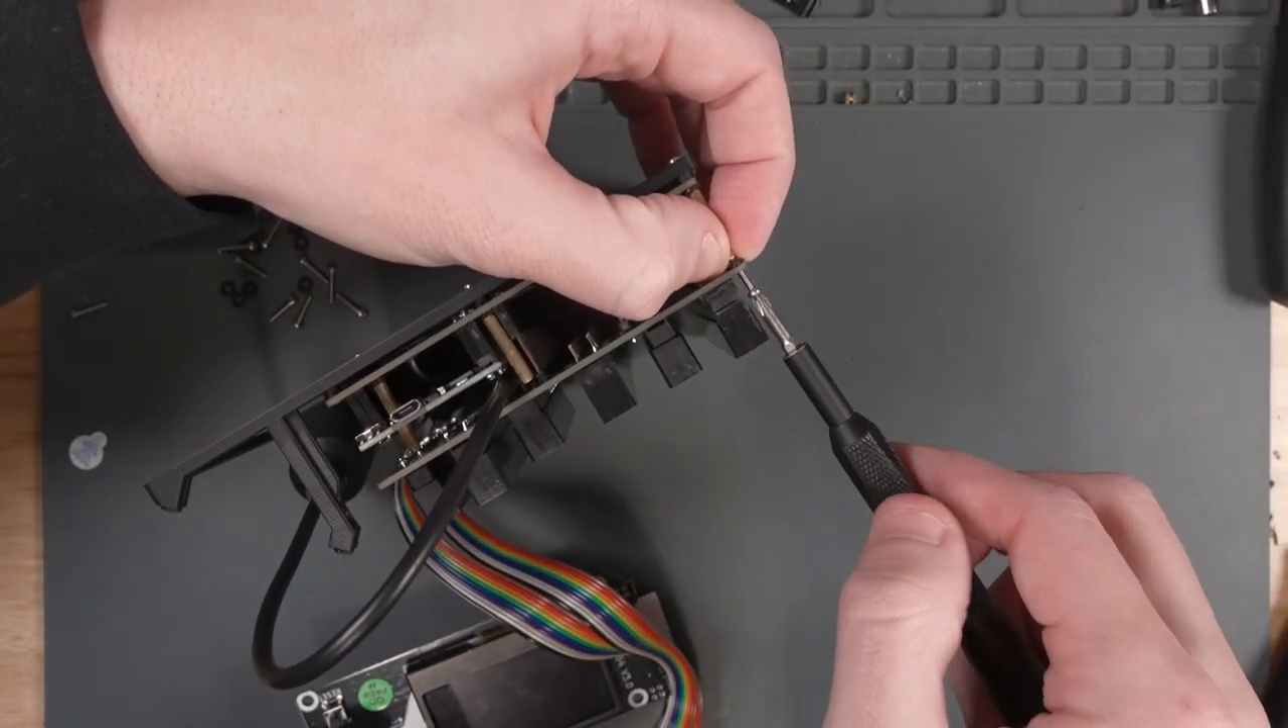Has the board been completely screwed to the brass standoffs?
No.